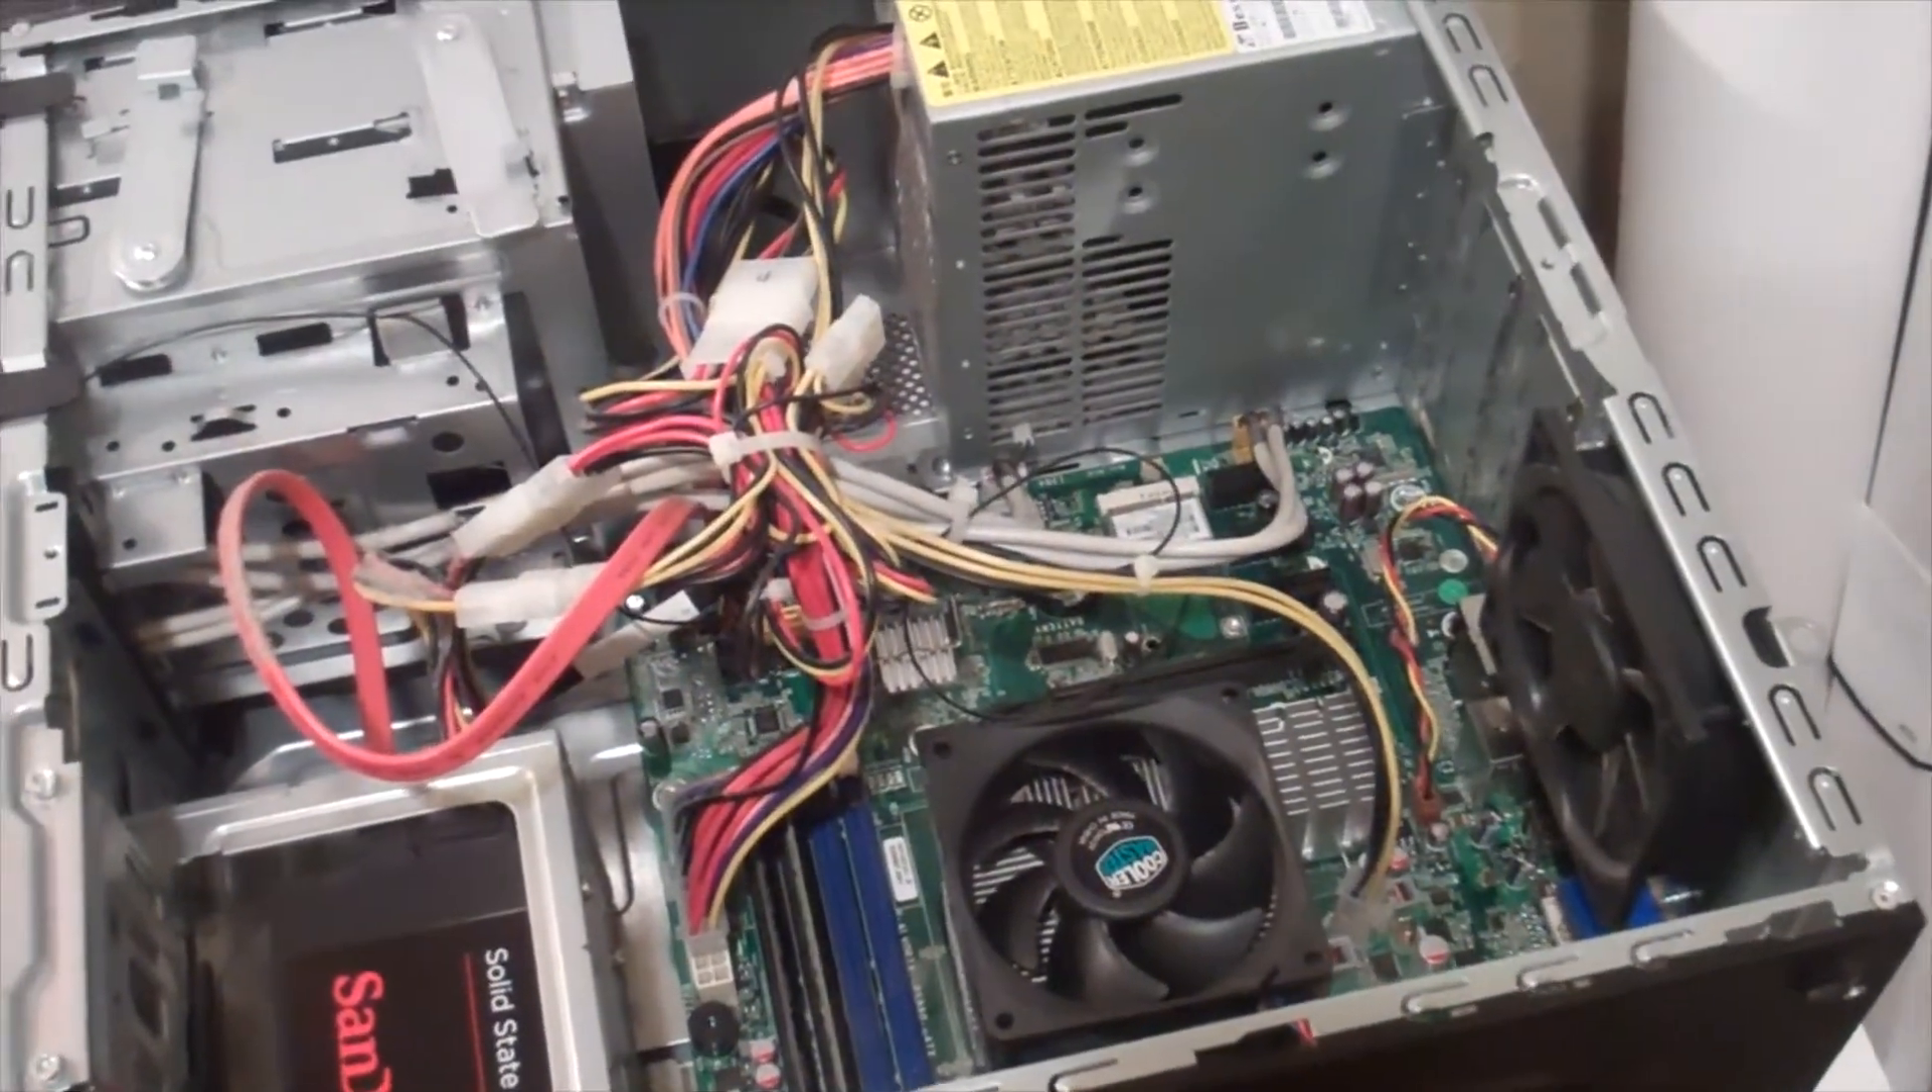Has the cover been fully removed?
Yes.